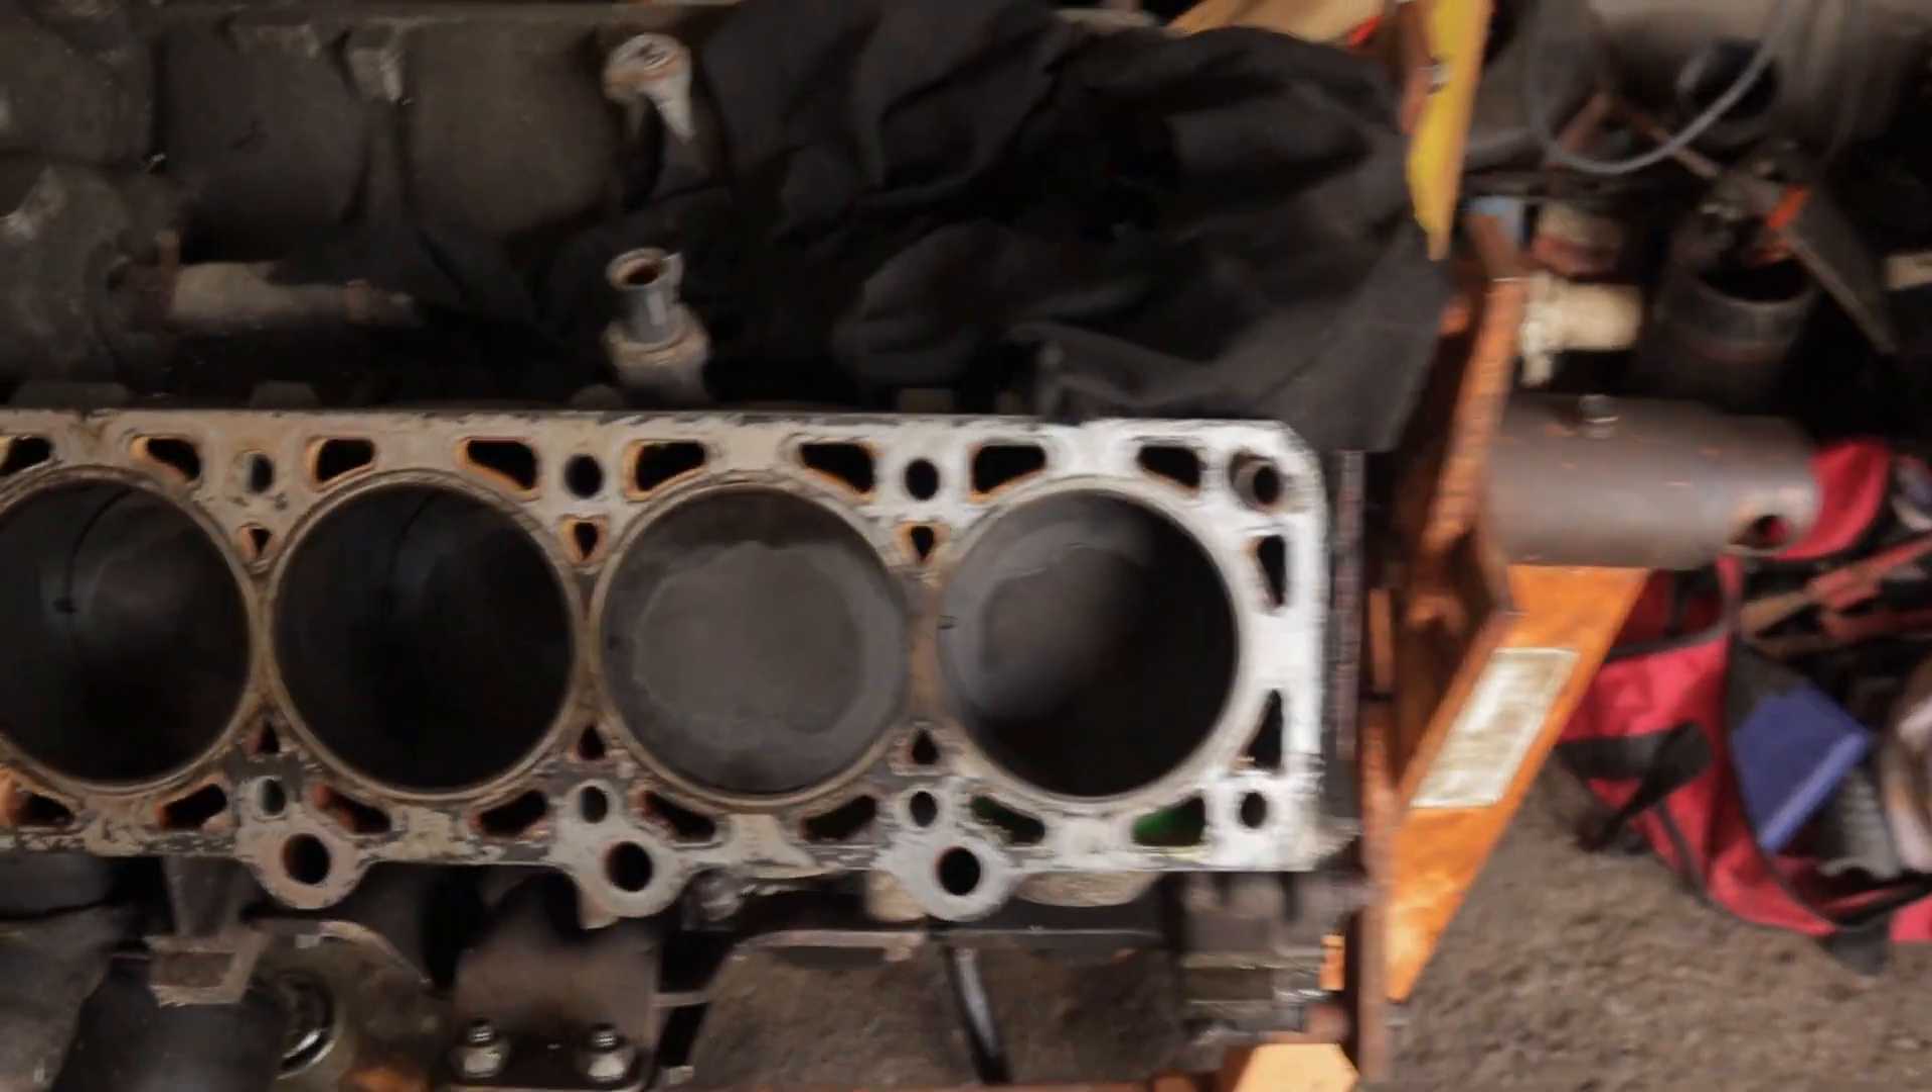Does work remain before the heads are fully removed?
No.